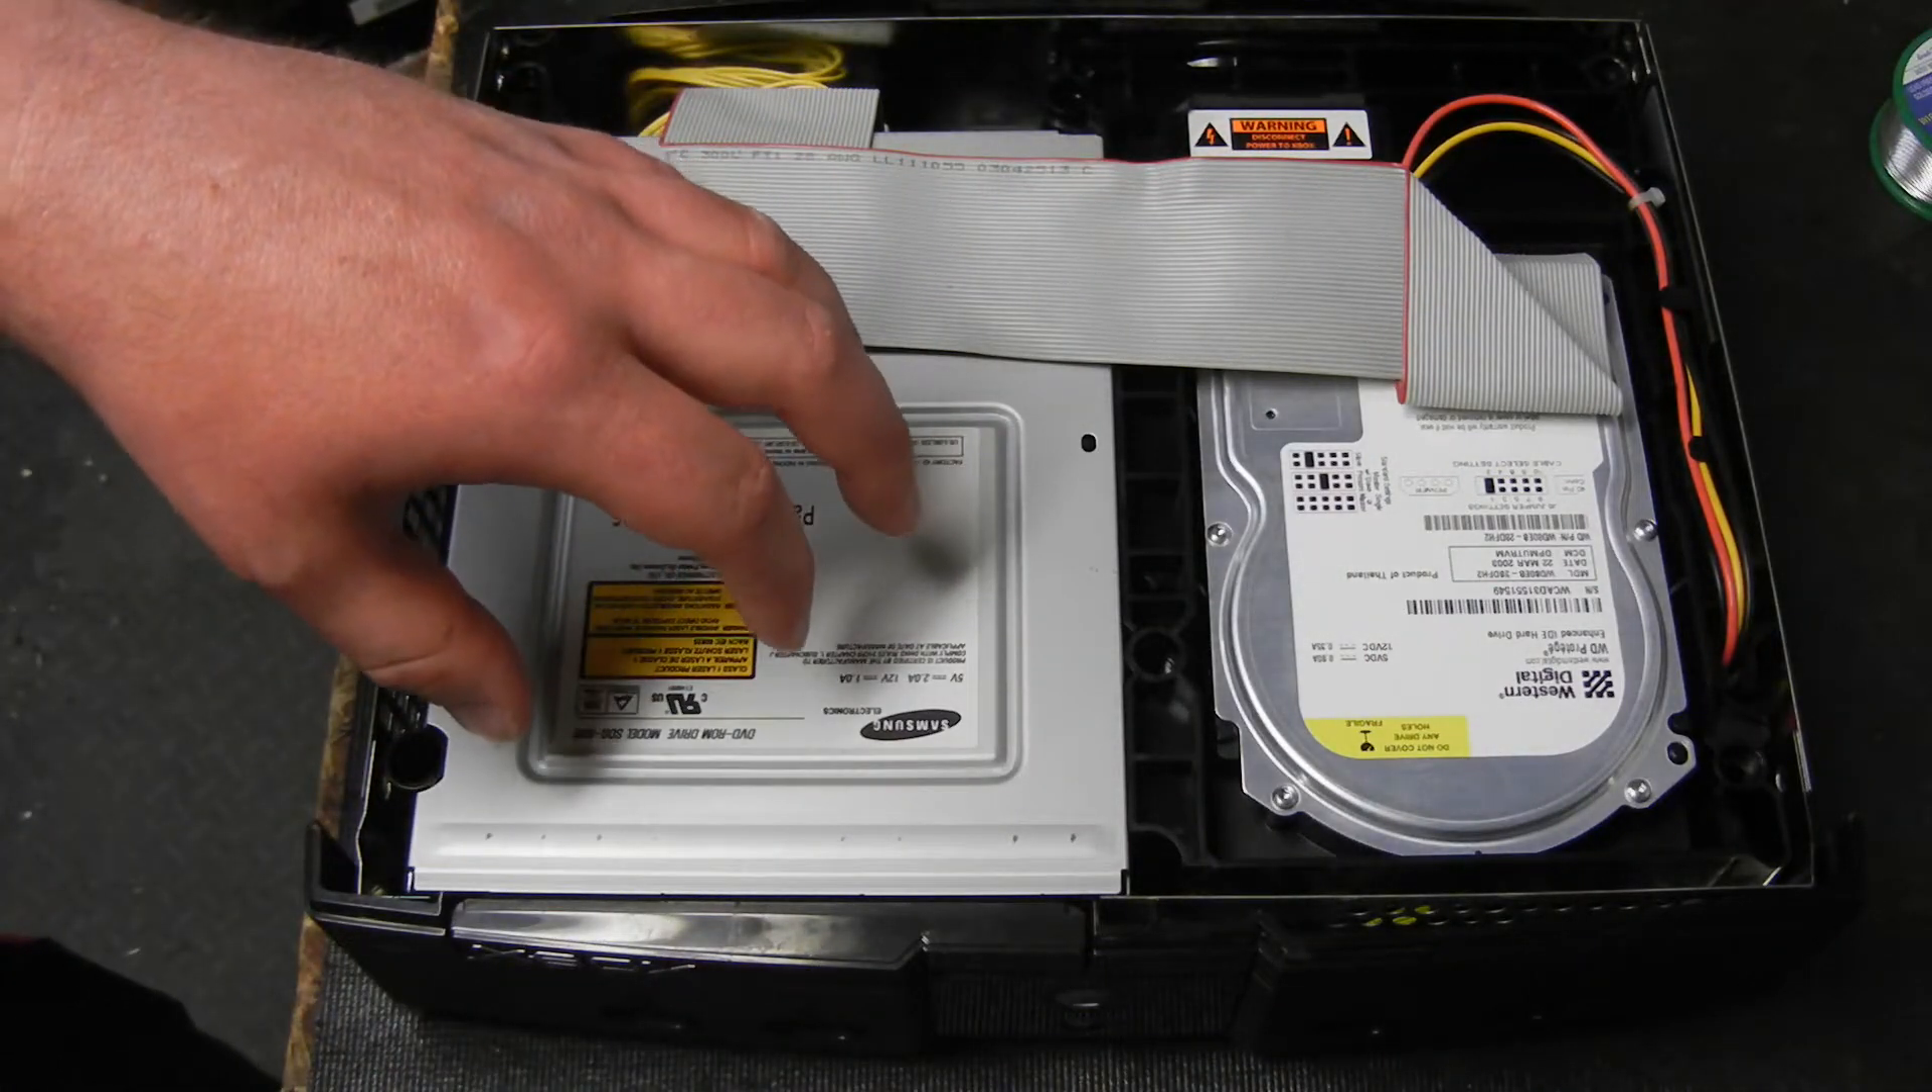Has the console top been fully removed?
Yes.